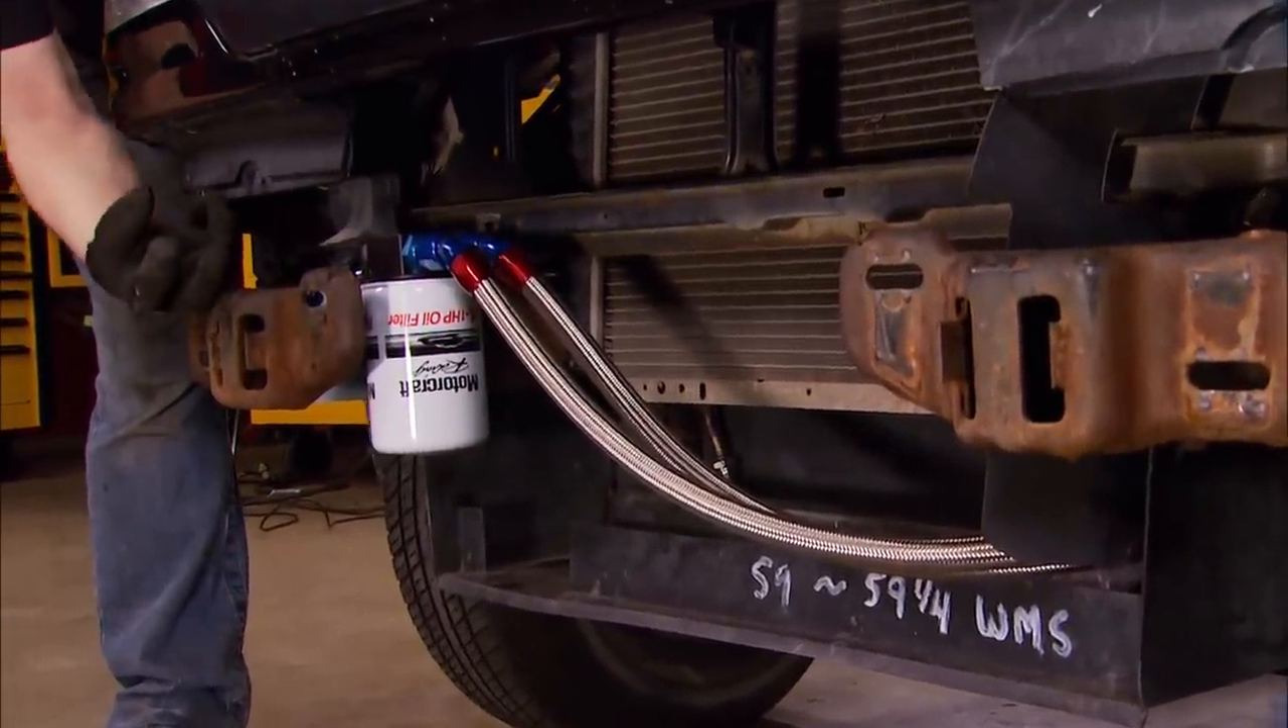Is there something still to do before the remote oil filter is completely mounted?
No.